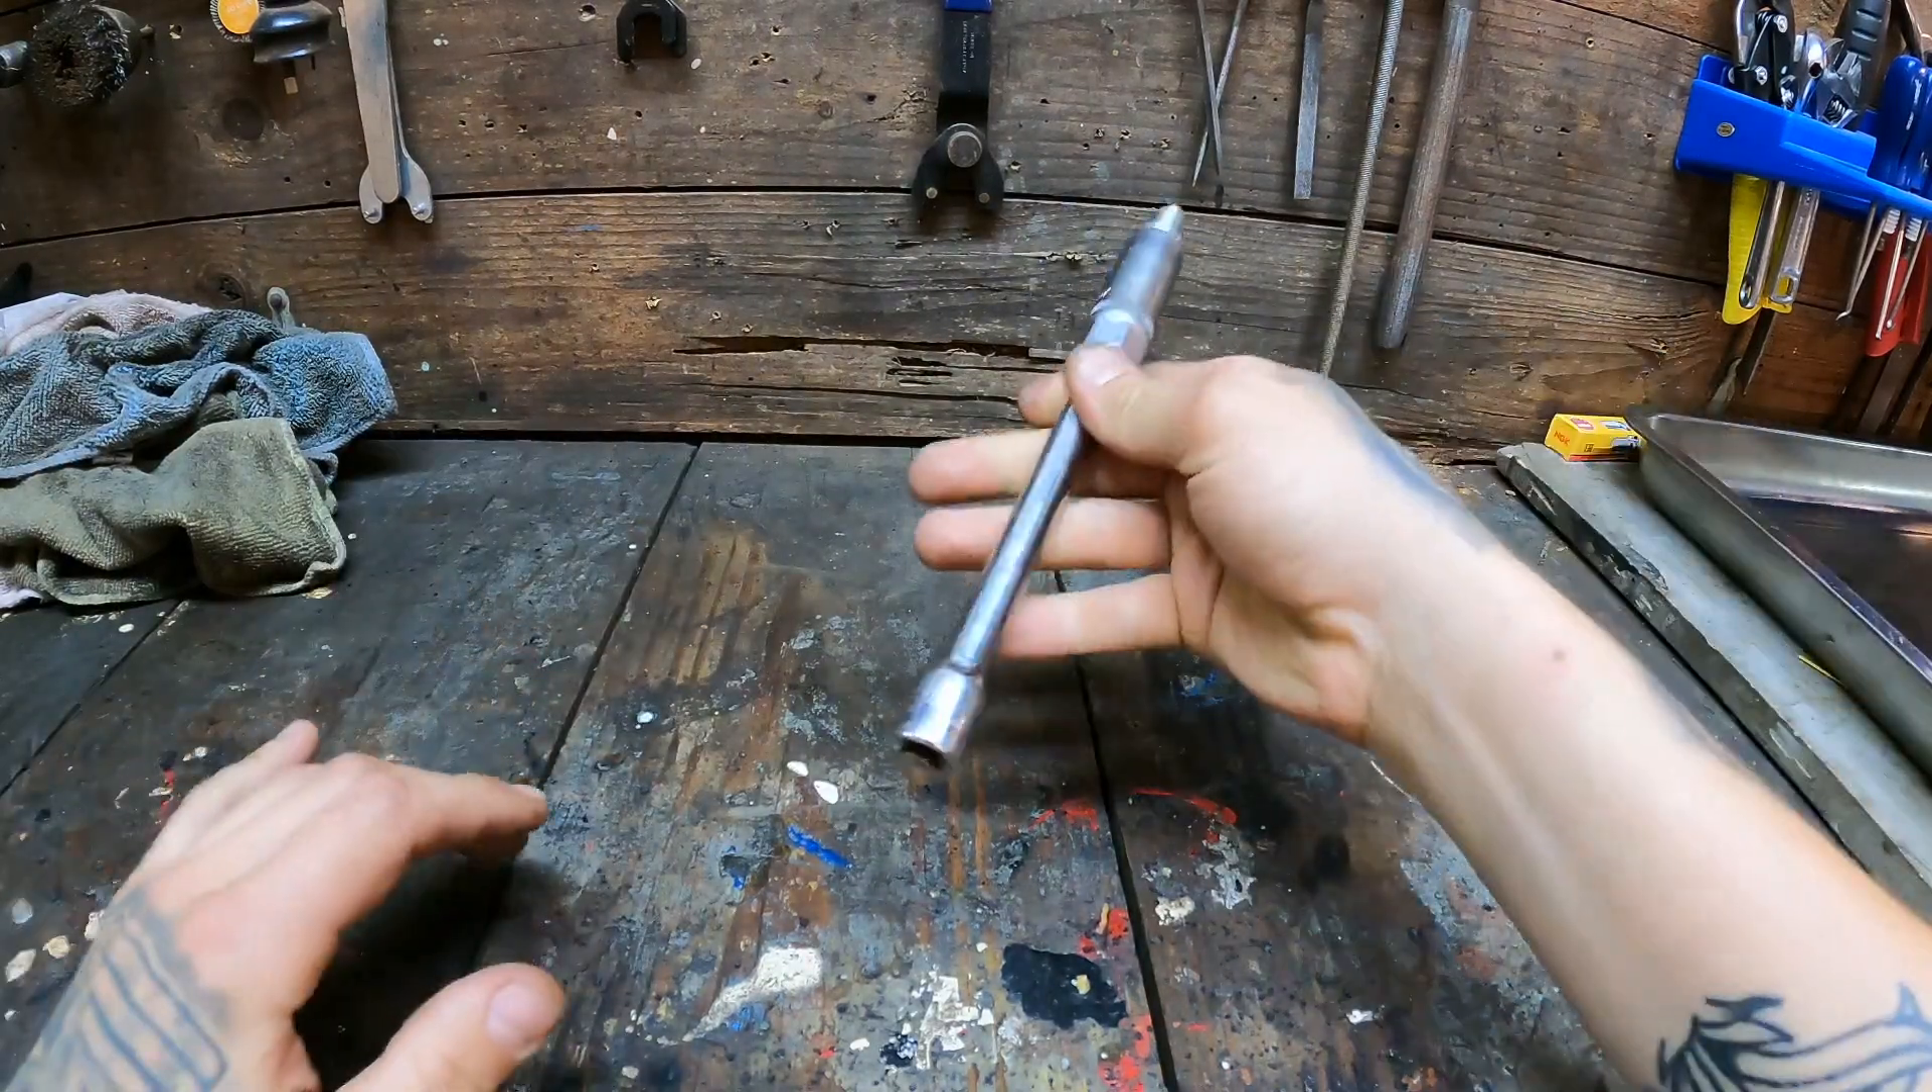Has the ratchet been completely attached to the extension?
No.